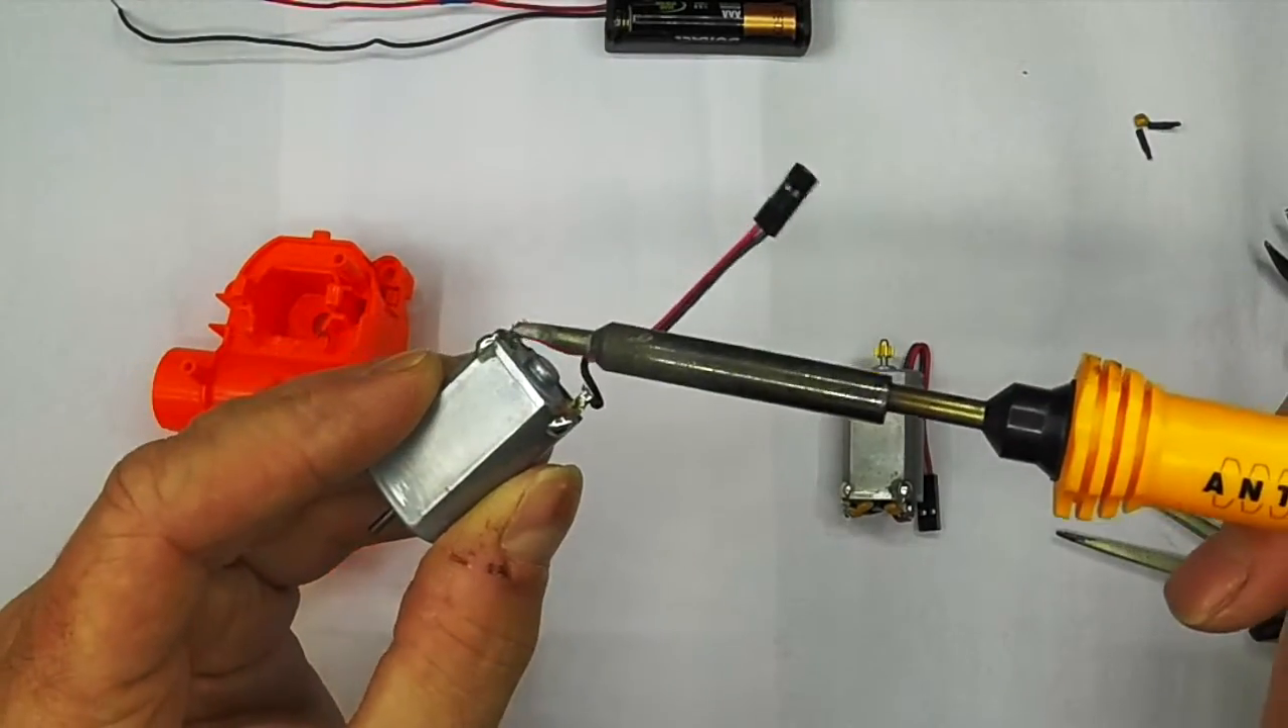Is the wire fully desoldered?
No.